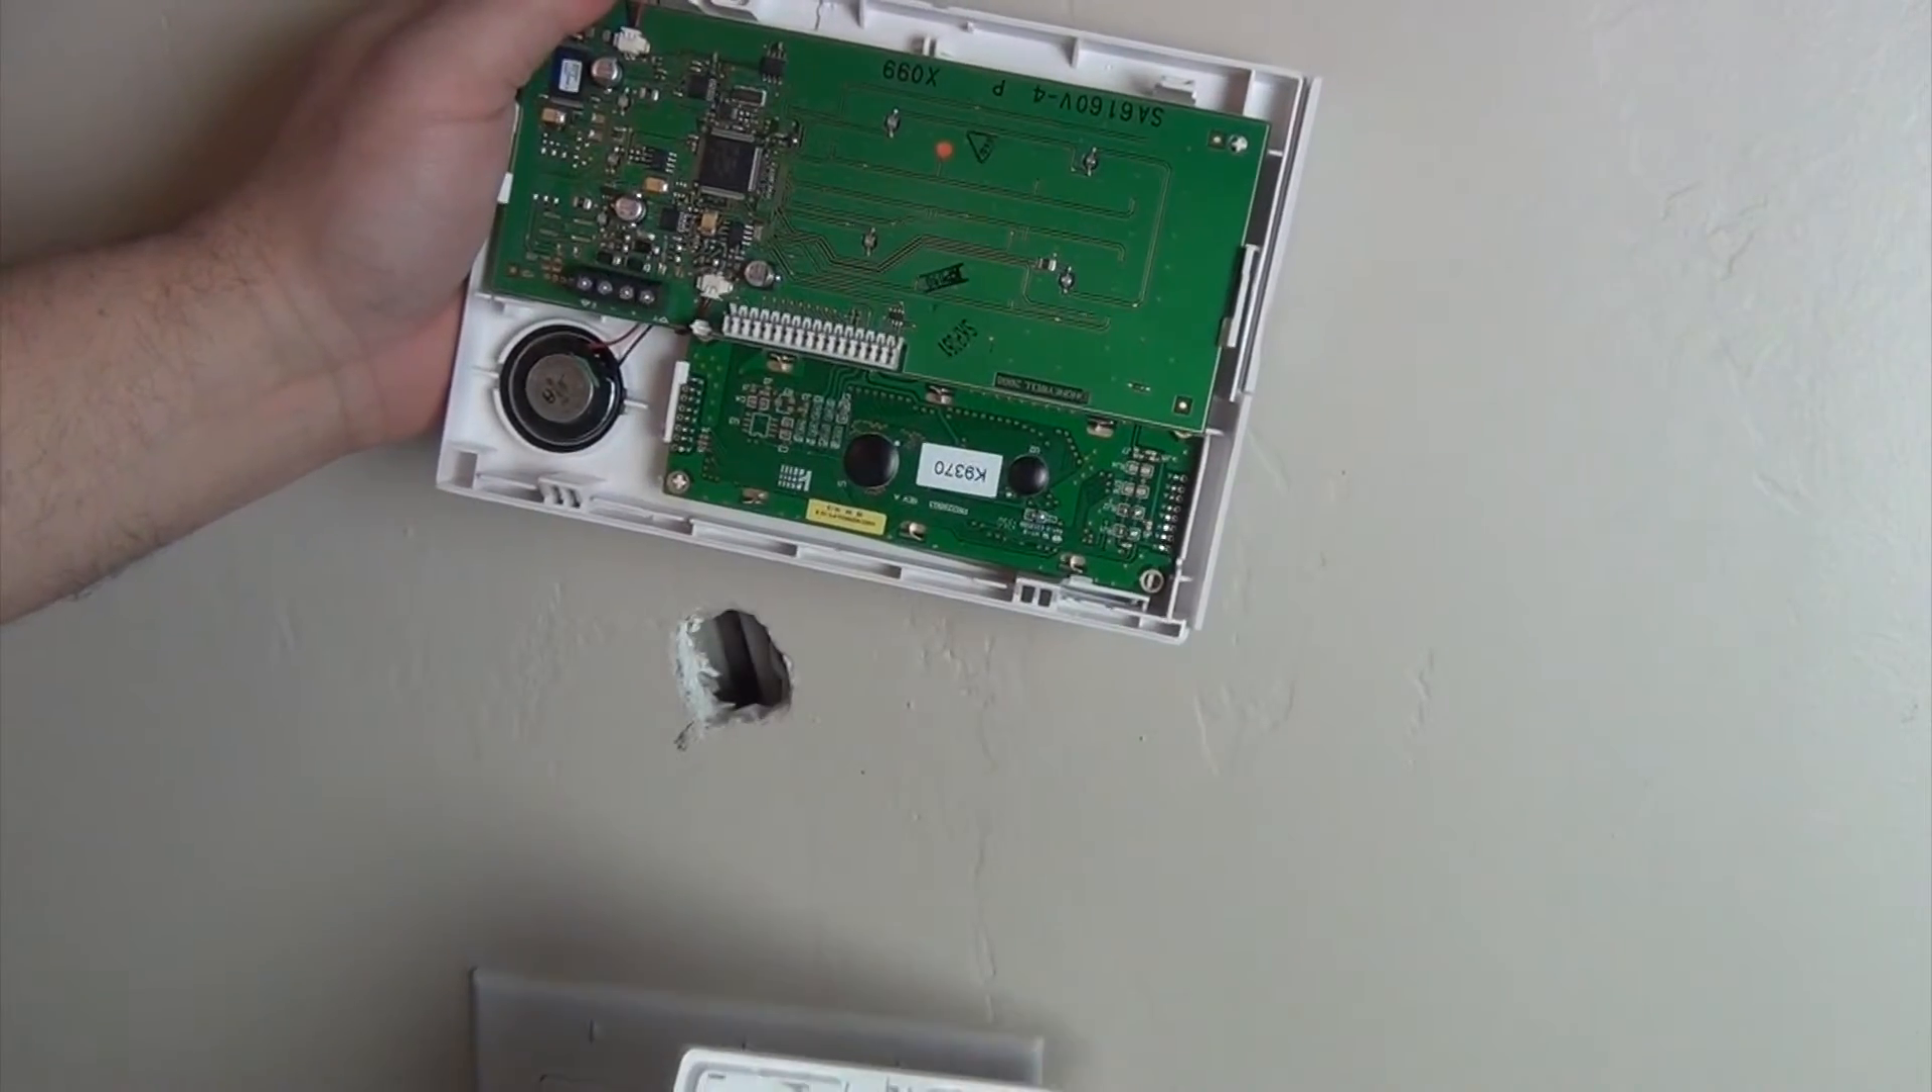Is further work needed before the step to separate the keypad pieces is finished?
No.